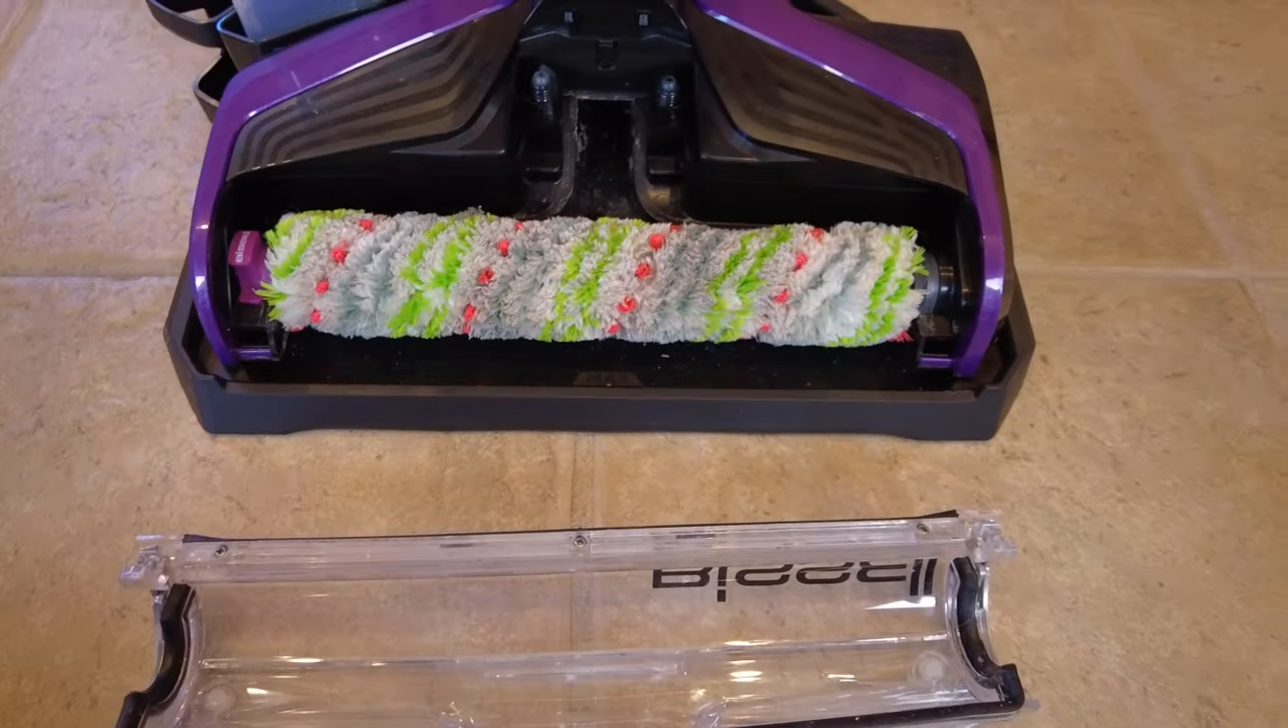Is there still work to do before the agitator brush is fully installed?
No.